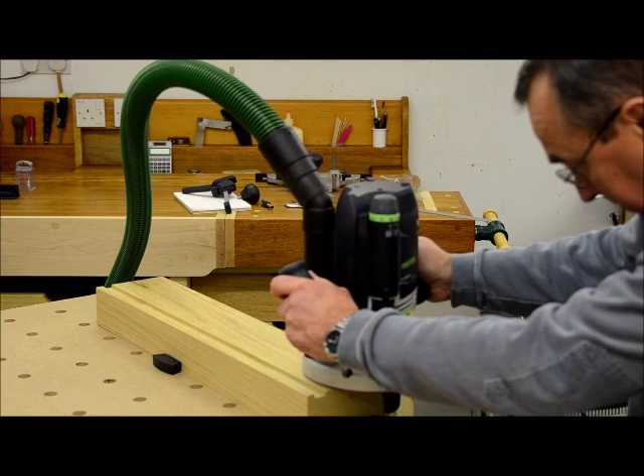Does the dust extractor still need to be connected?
No.